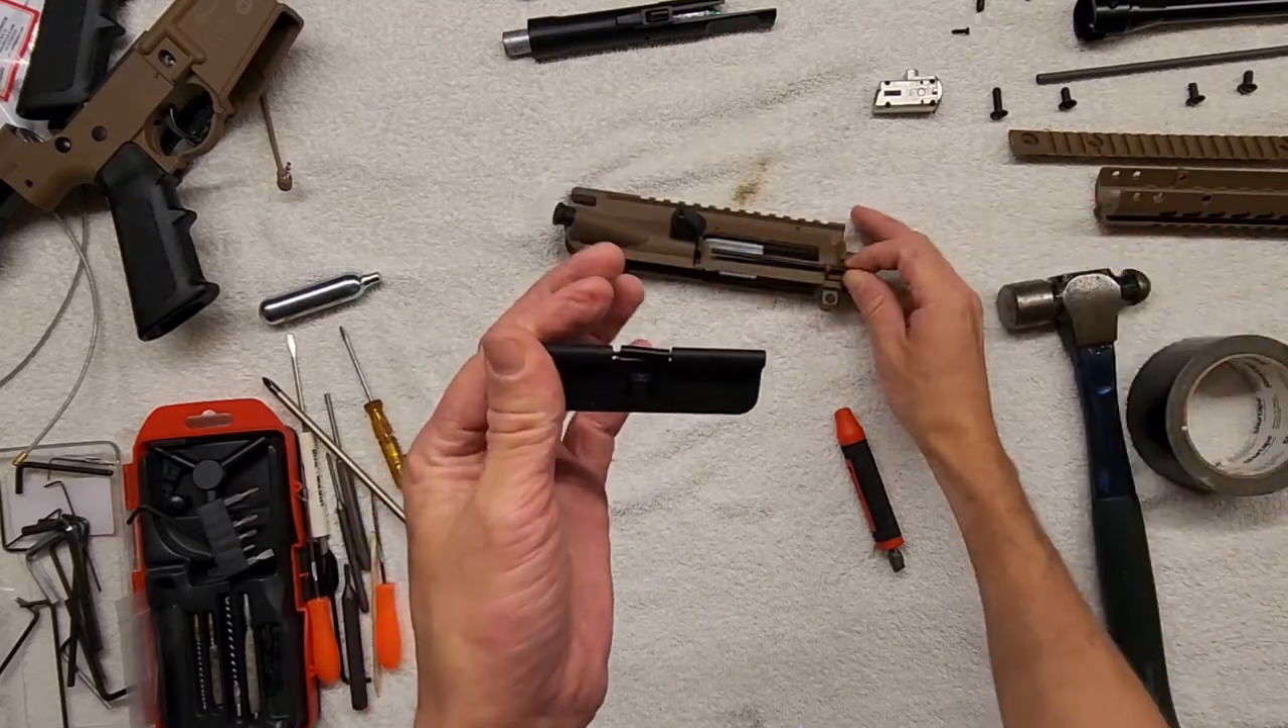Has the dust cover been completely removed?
Yes.